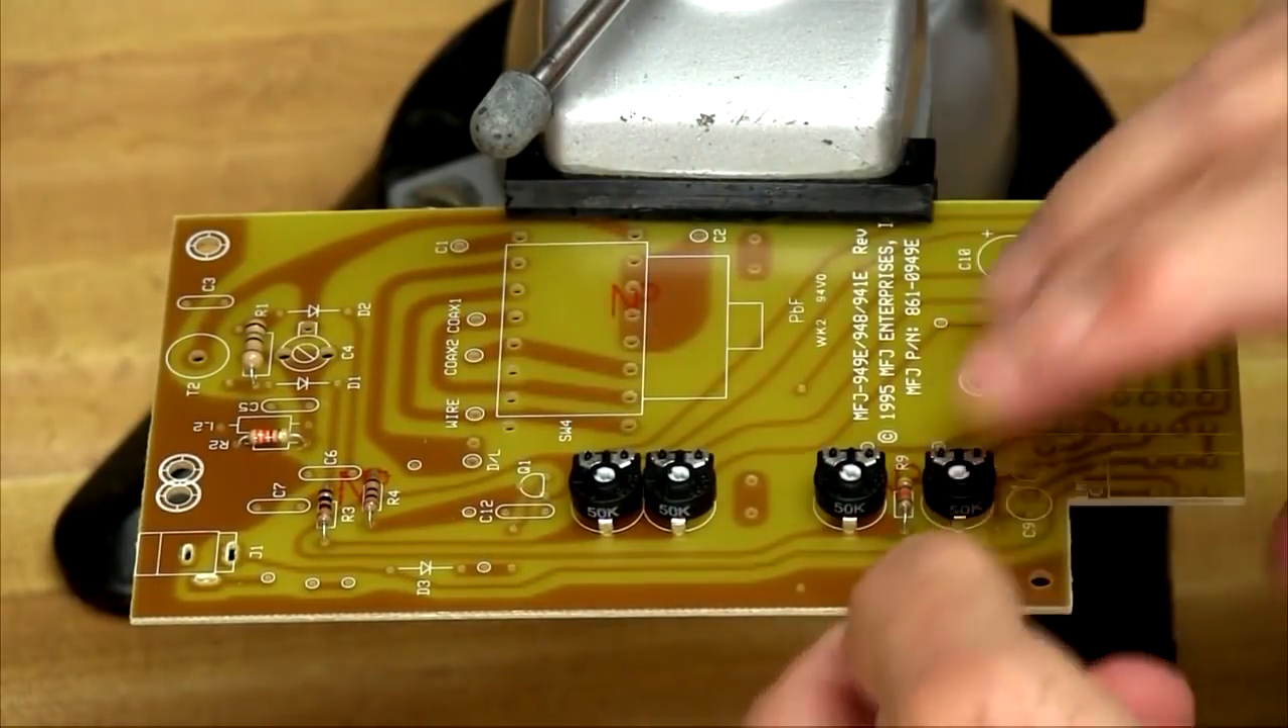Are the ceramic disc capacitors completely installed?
No.